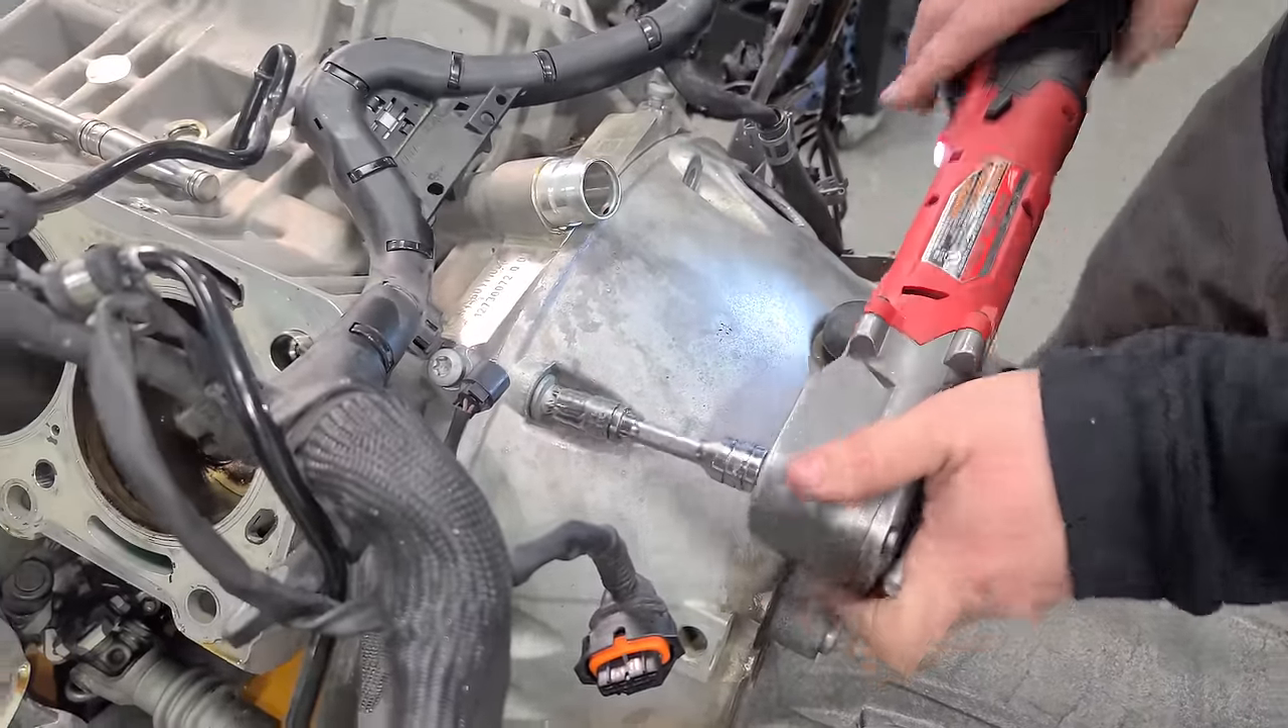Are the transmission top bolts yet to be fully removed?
Yes.